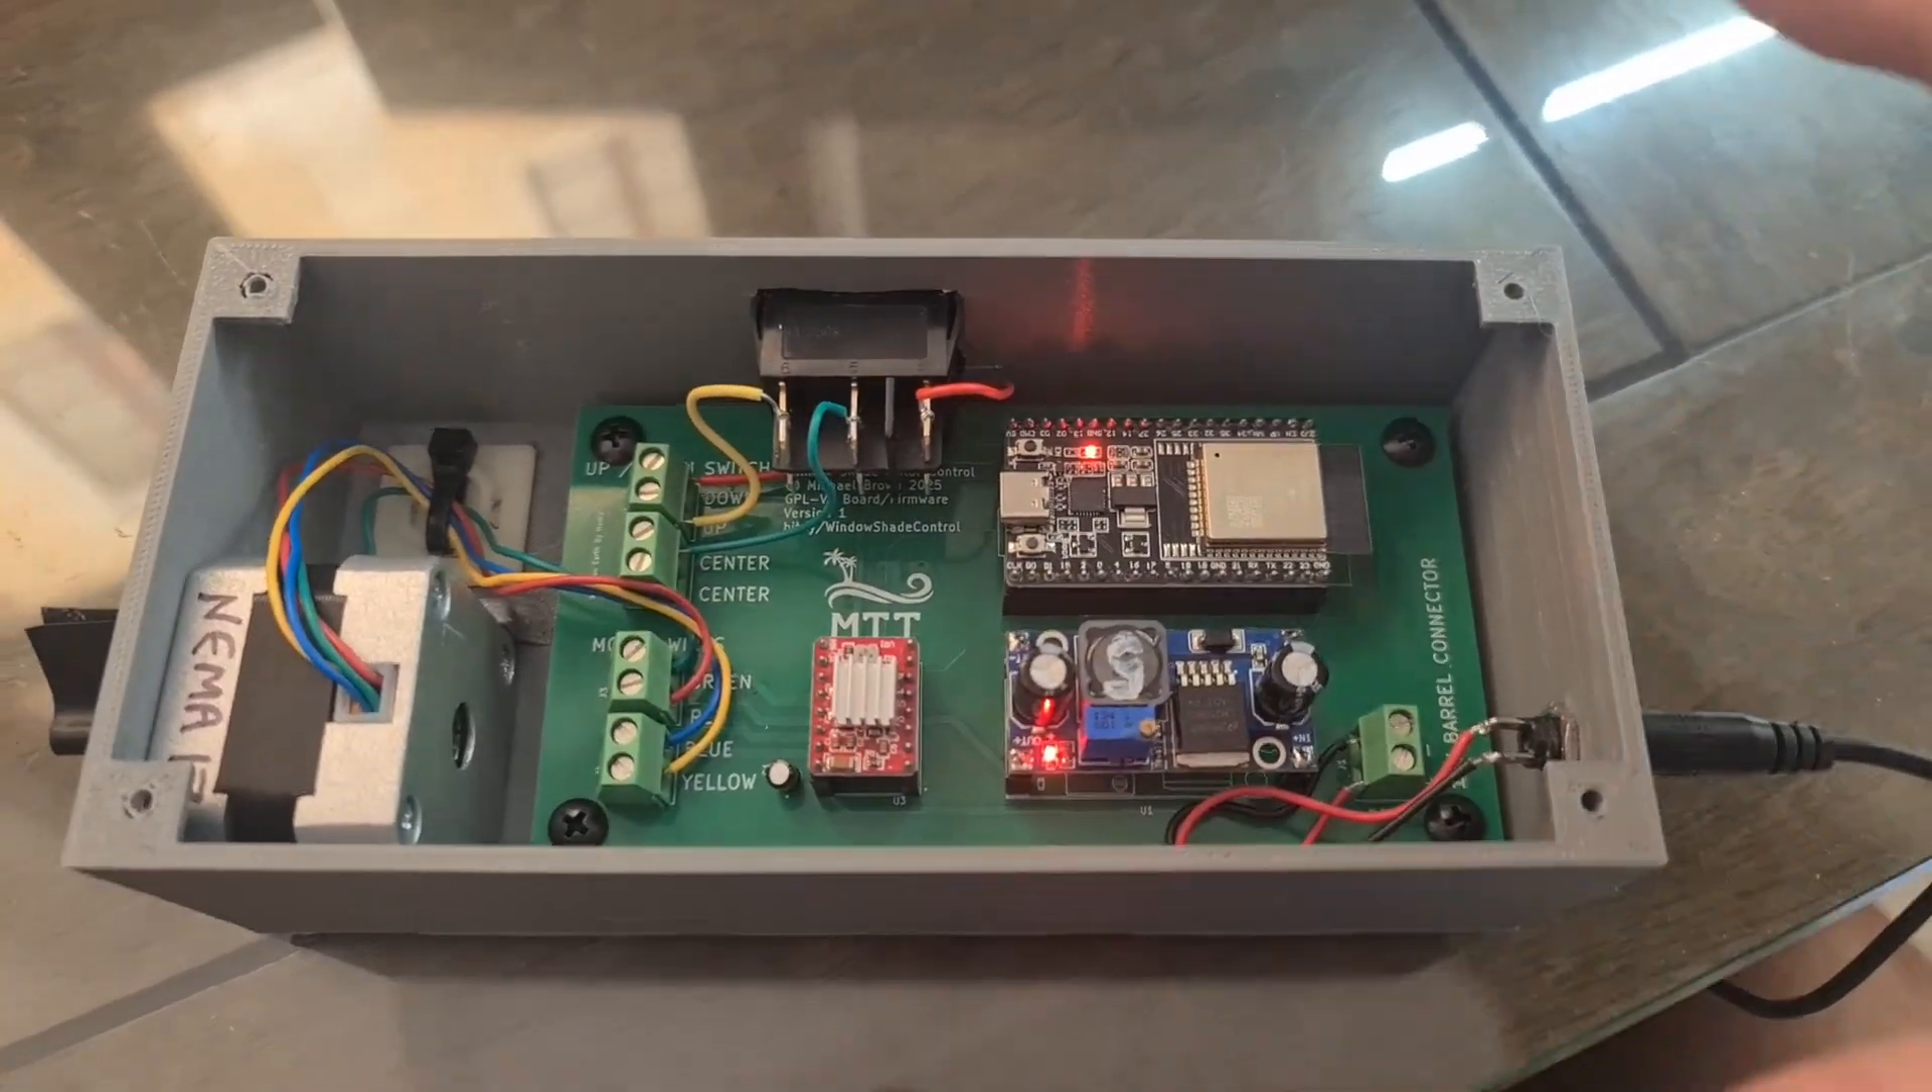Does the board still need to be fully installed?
No.